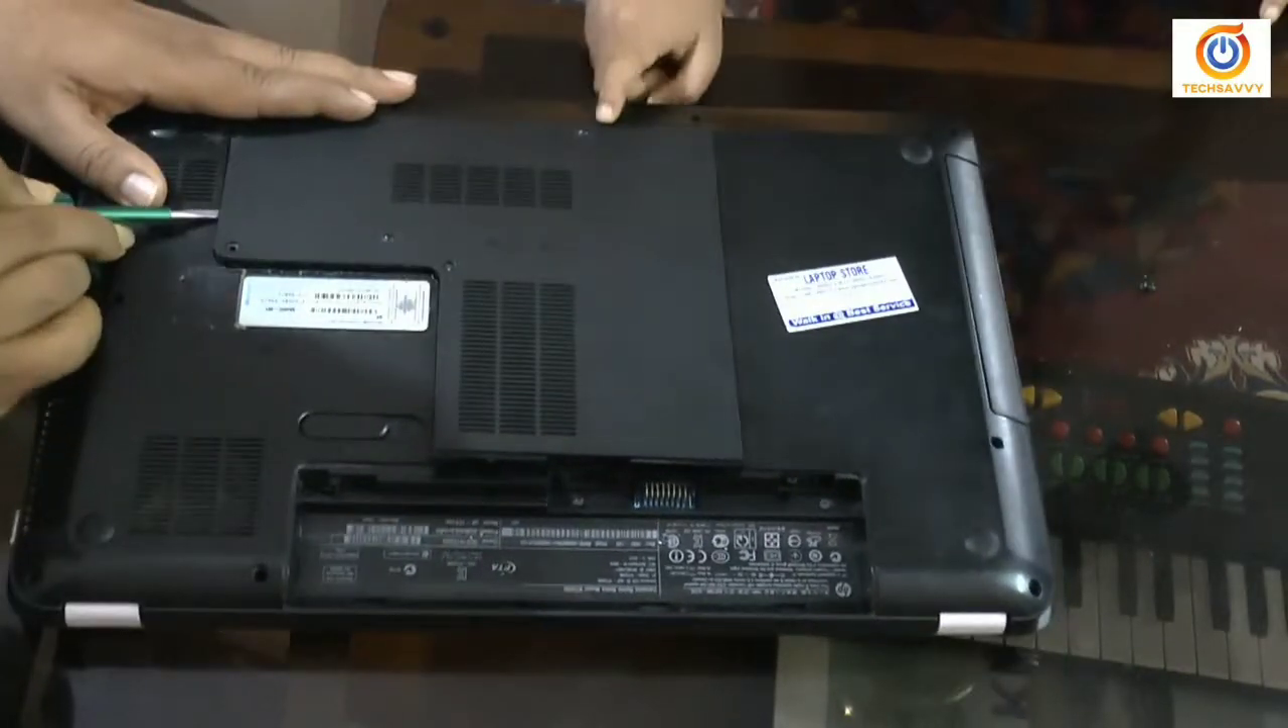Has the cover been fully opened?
No.